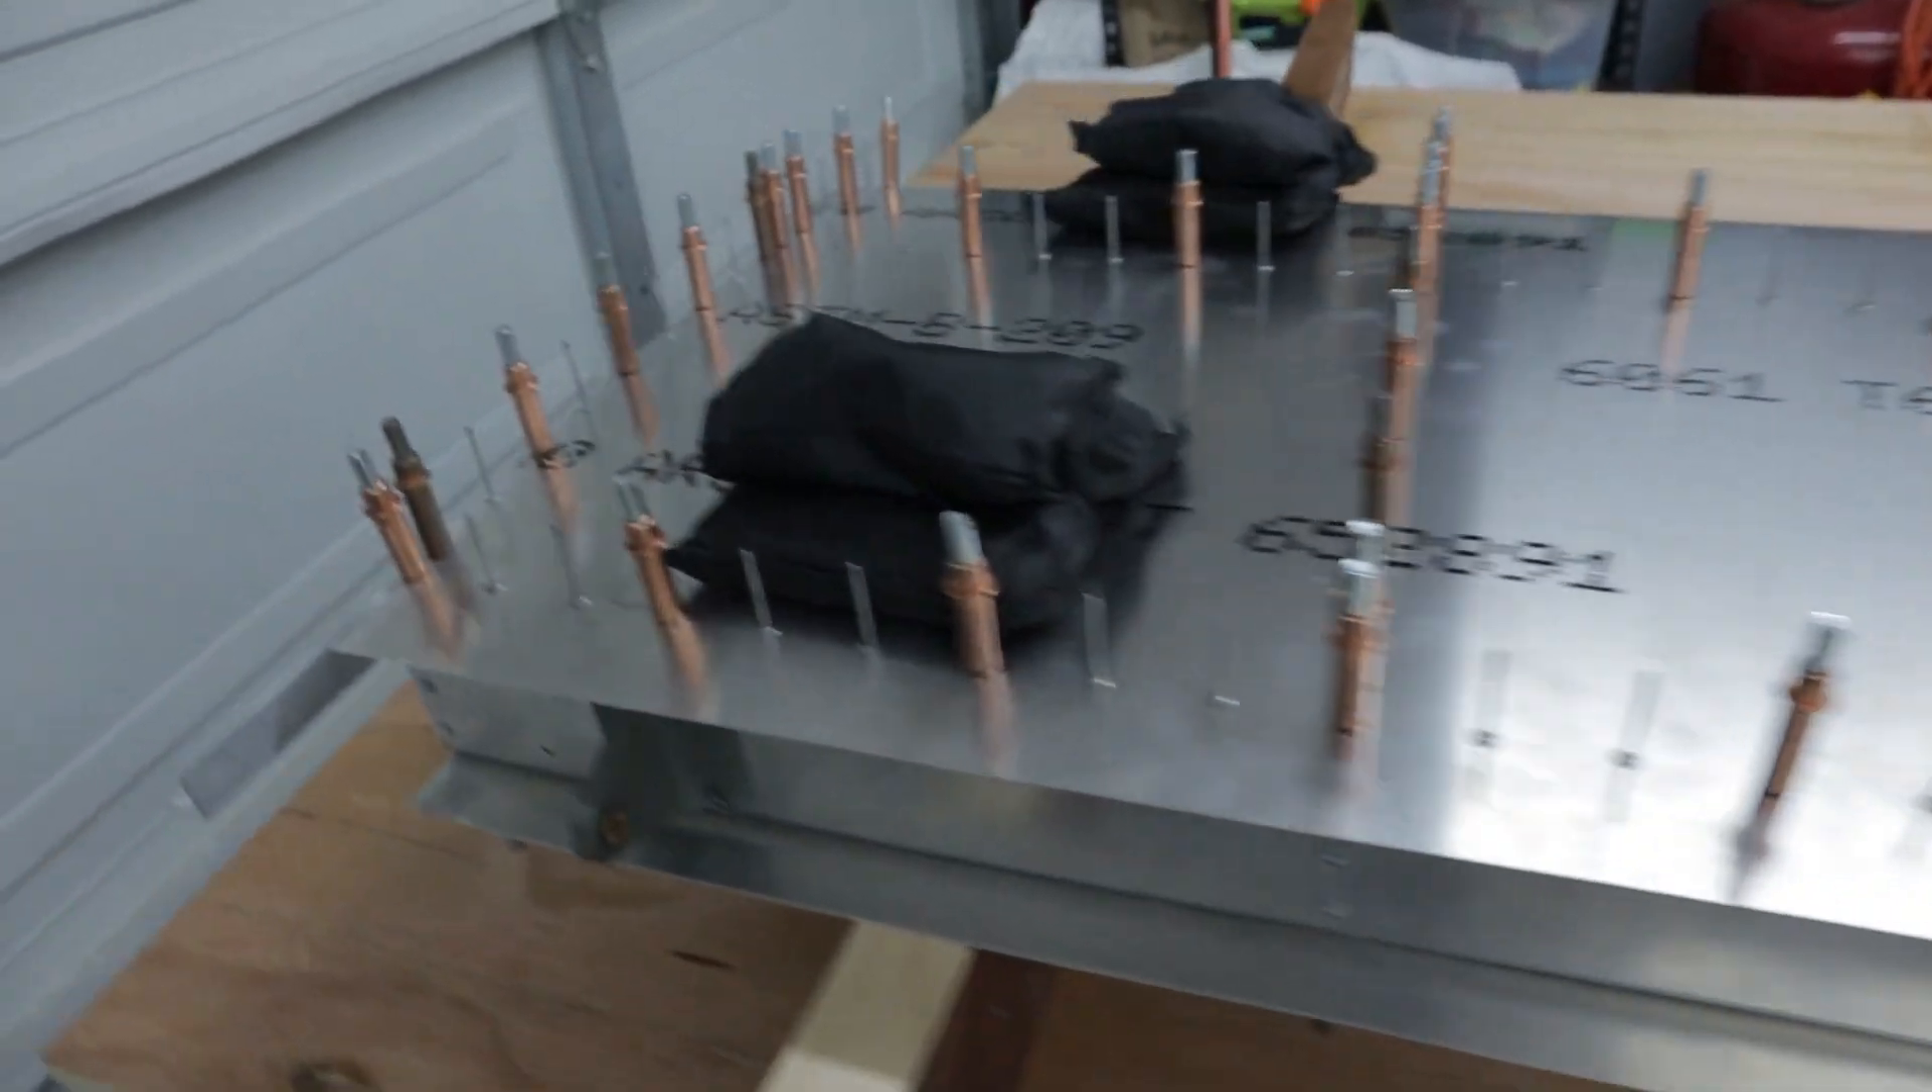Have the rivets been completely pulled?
No.